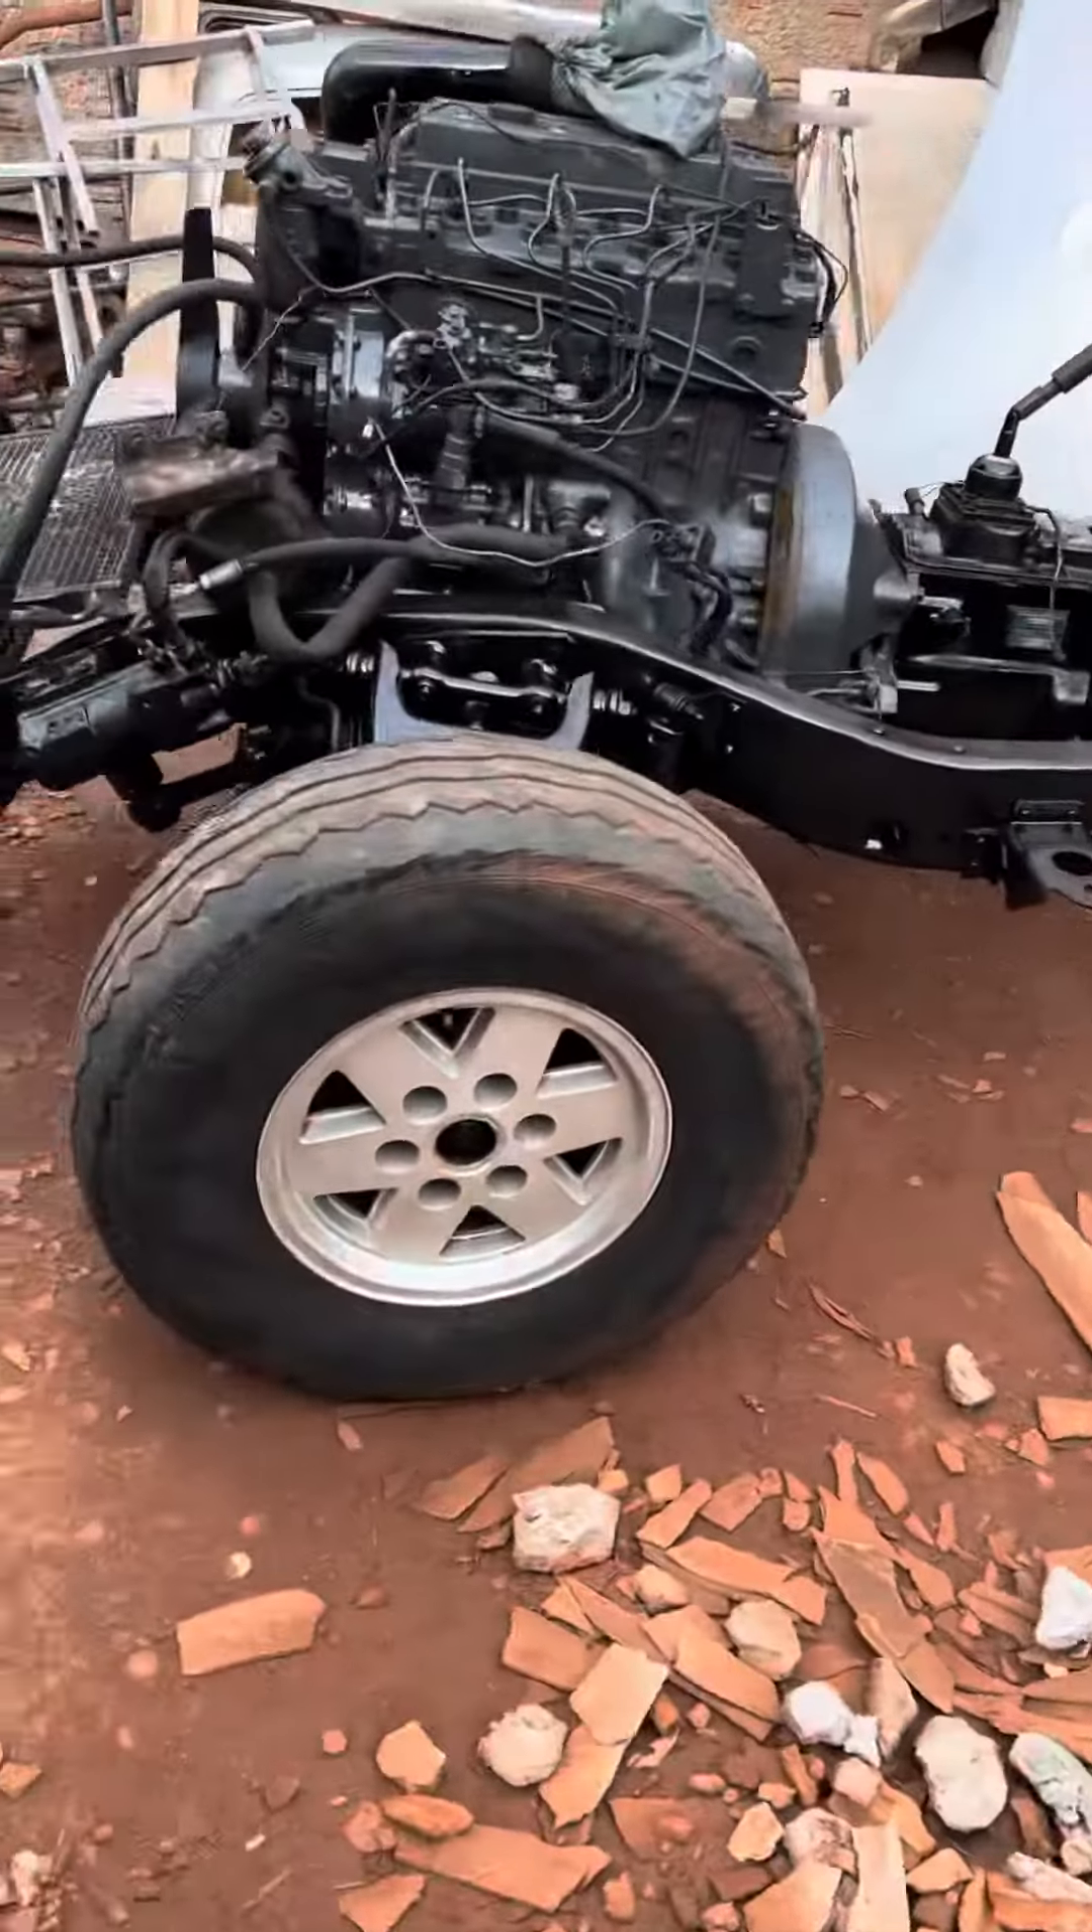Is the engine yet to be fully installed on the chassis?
No.